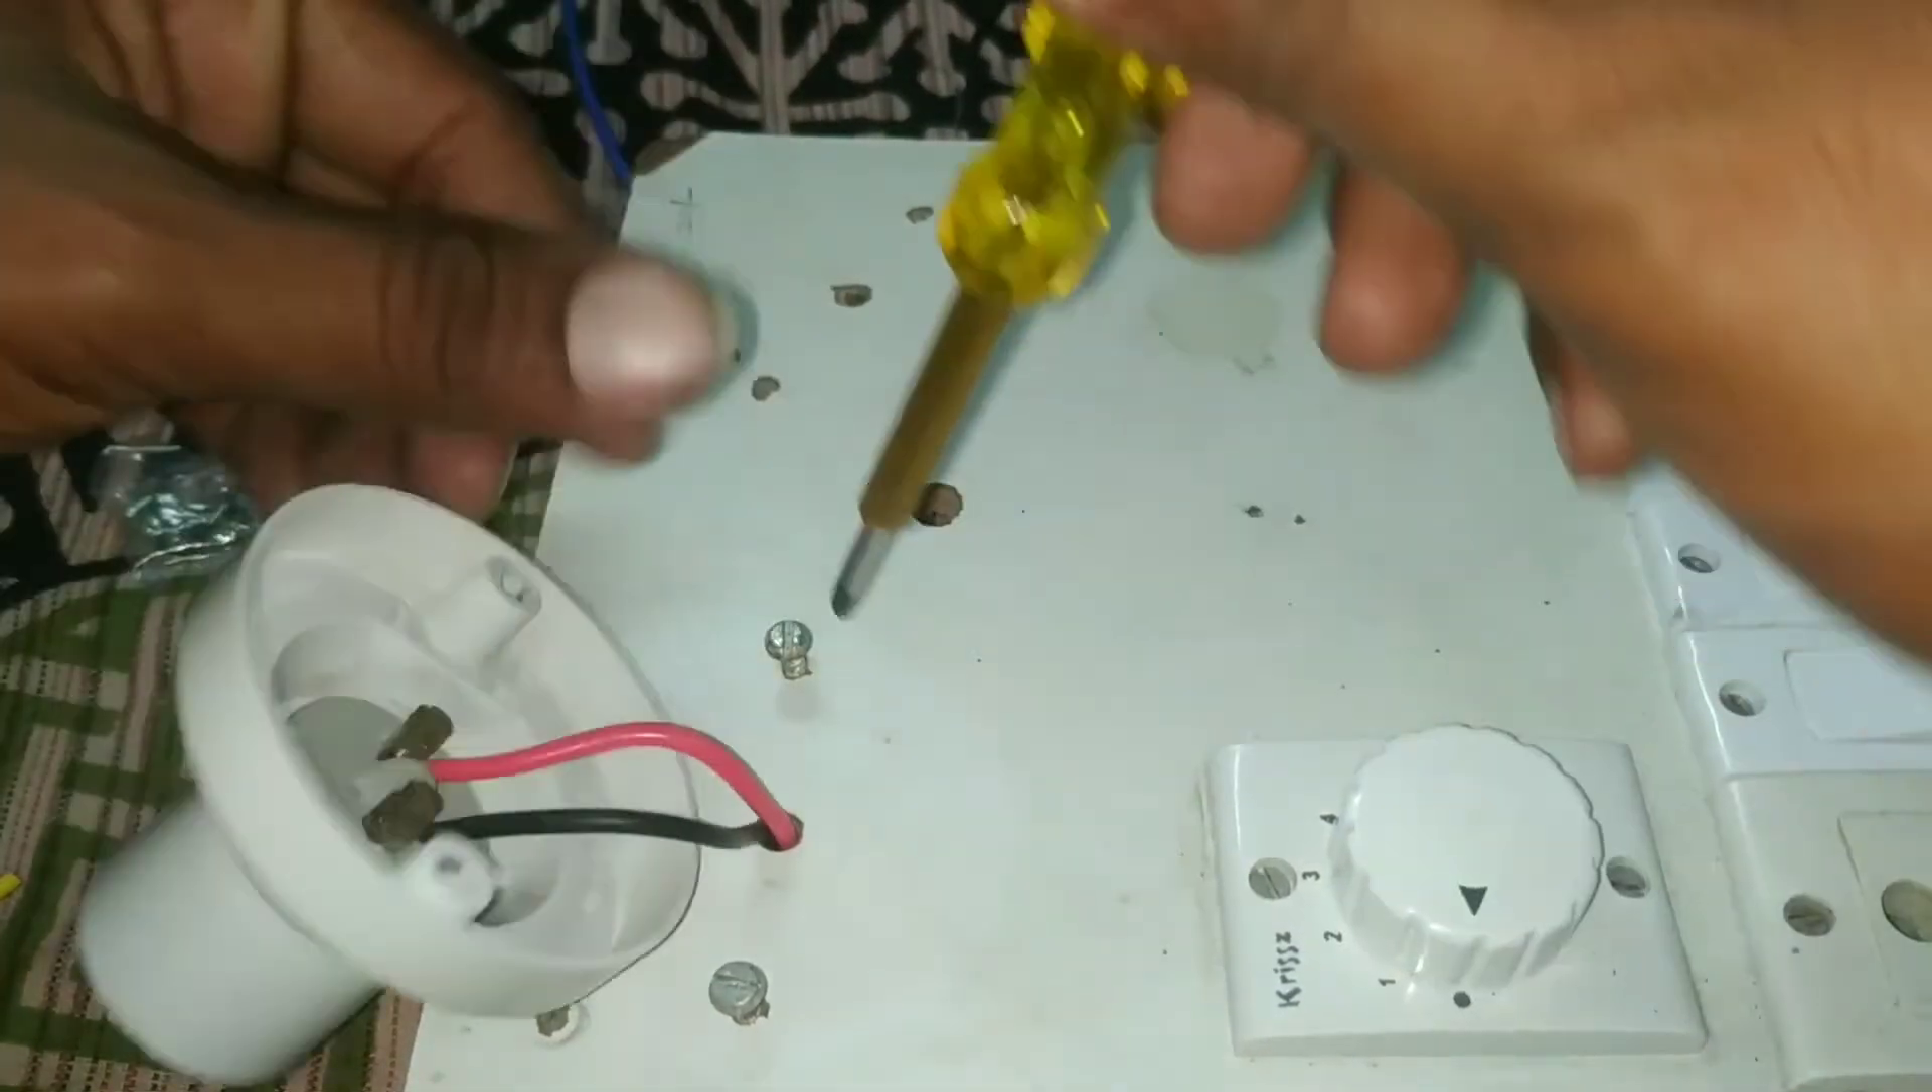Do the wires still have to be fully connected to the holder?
No.